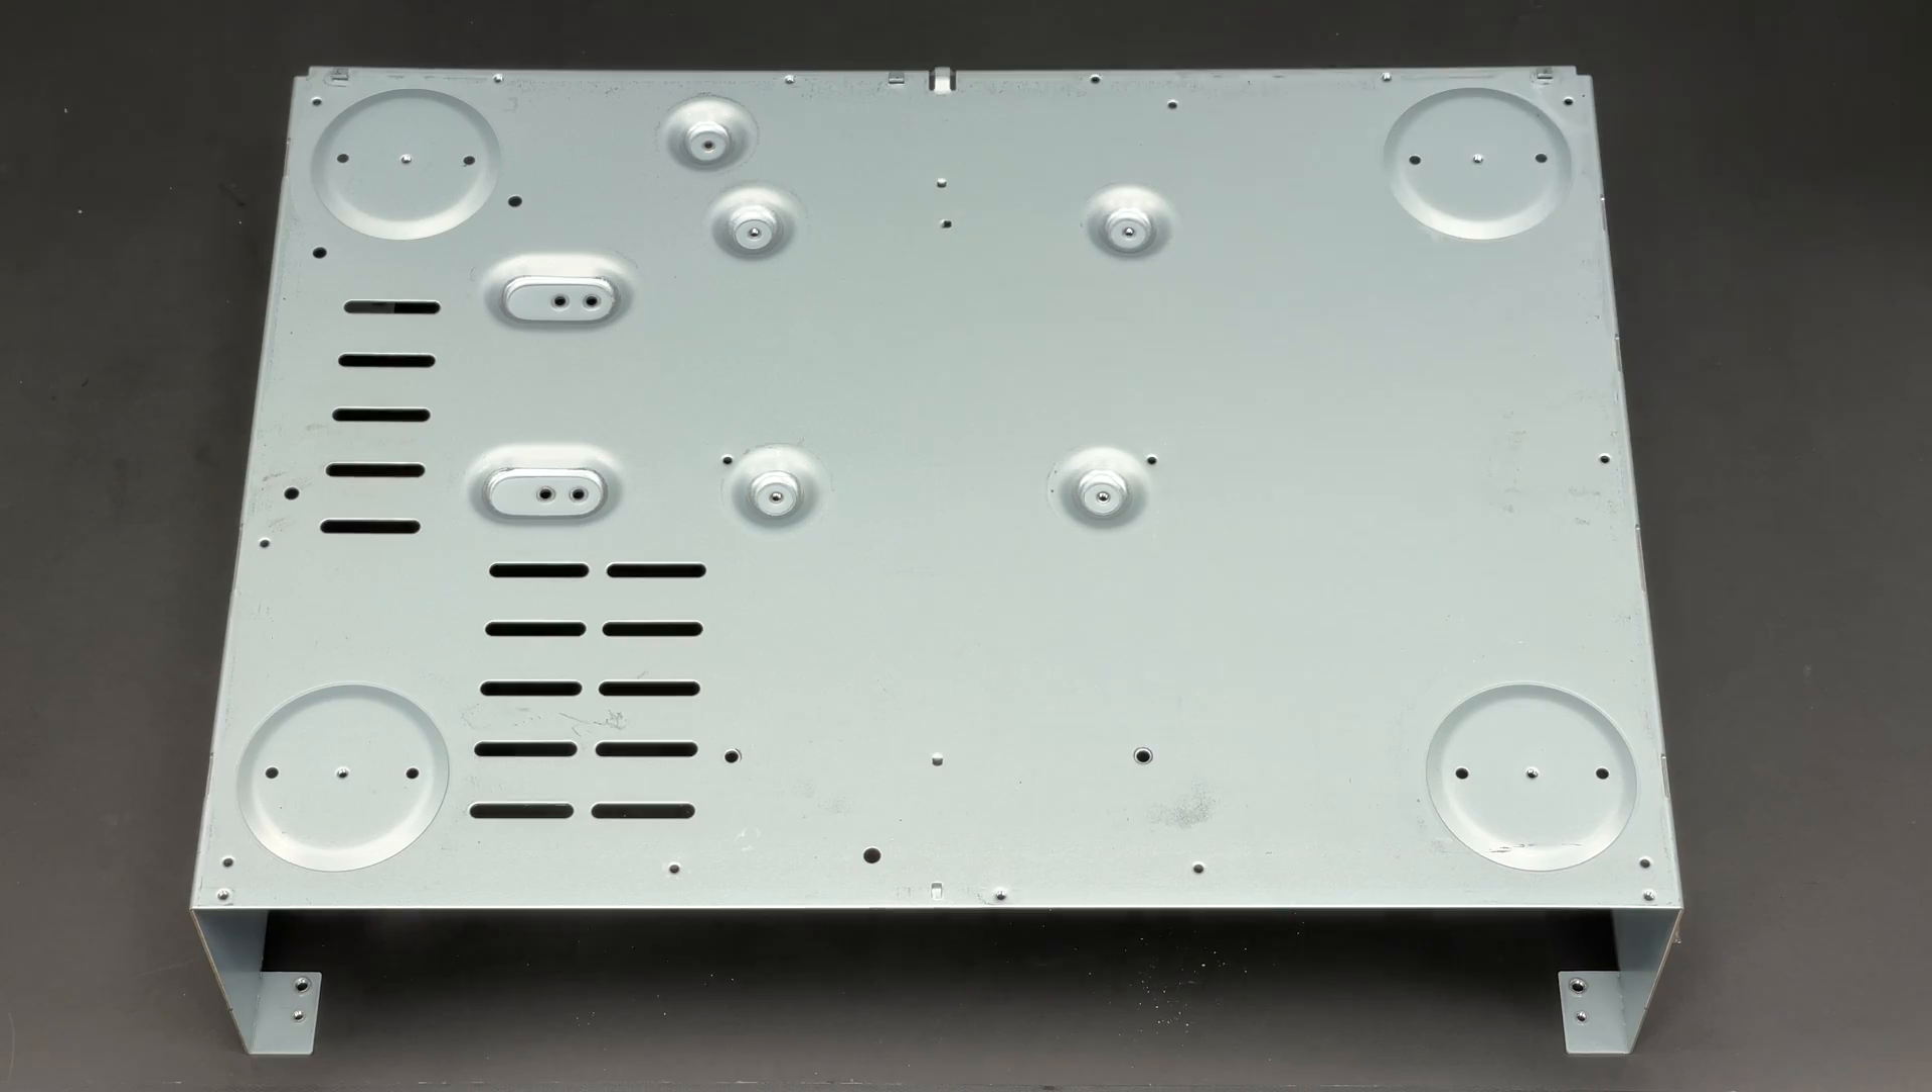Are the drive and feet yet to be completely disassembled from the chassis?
No.